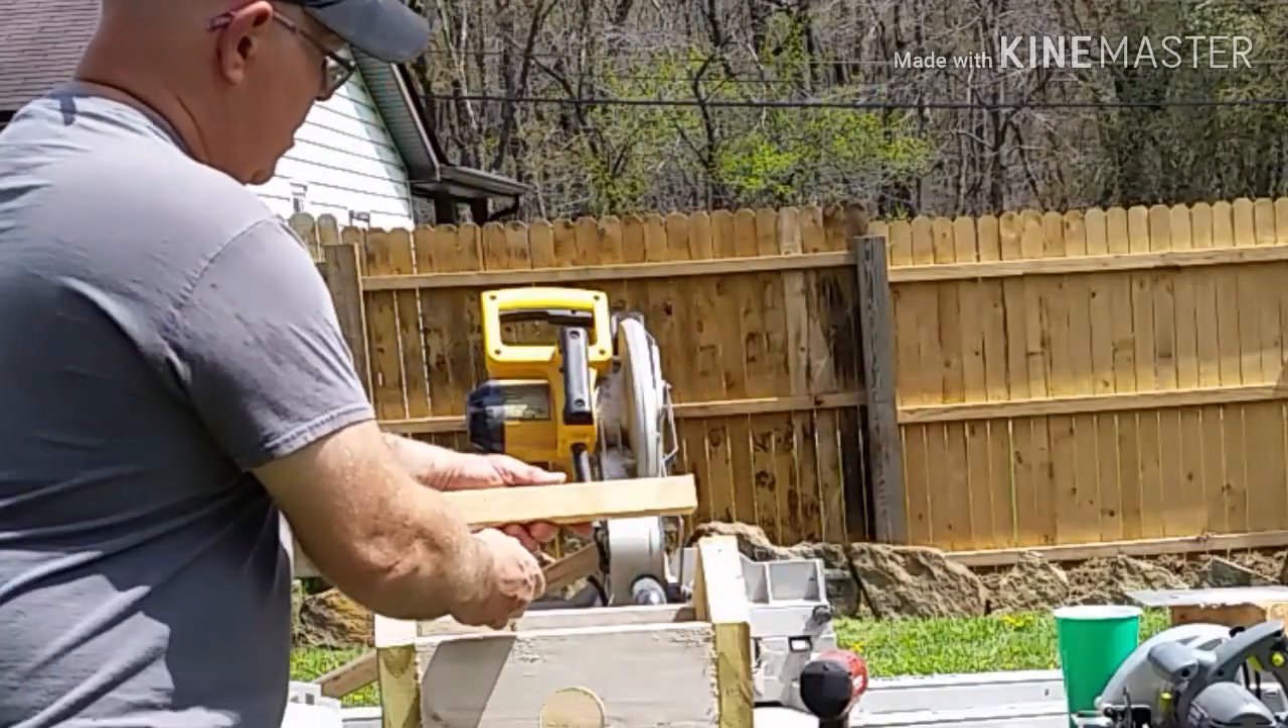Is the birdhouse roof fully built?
No.